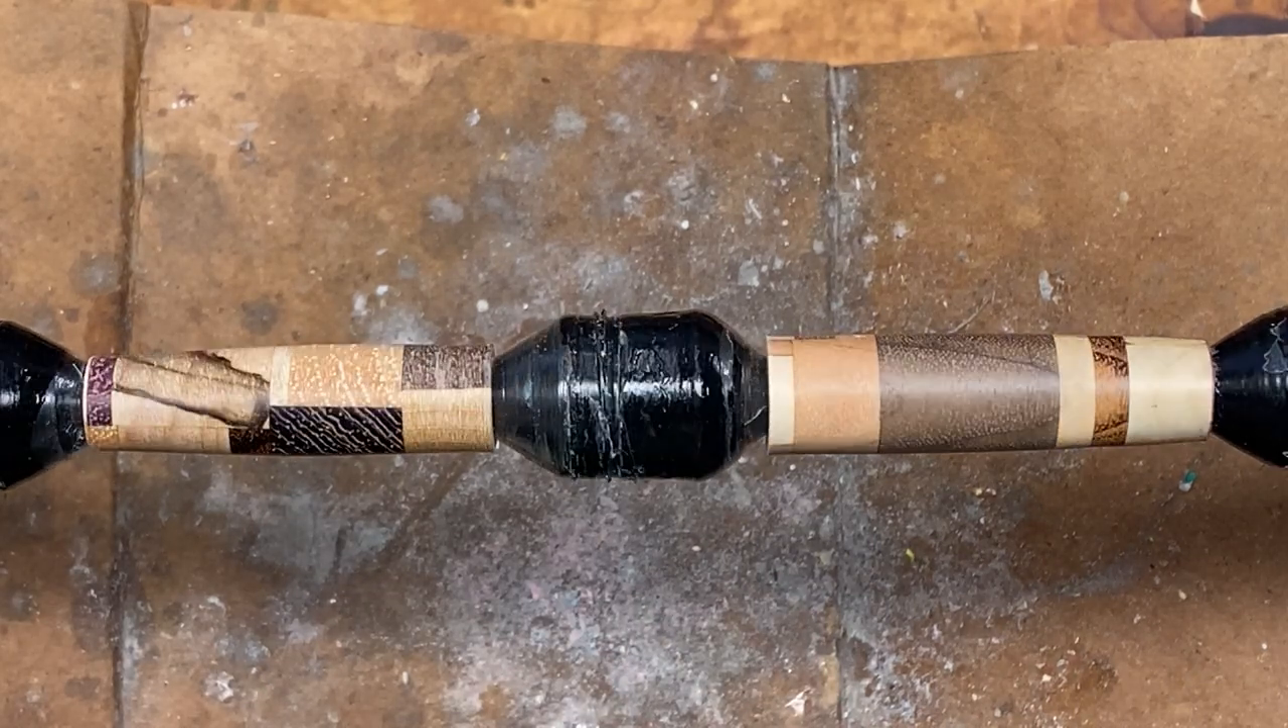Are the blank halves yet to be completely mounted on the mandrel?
No.